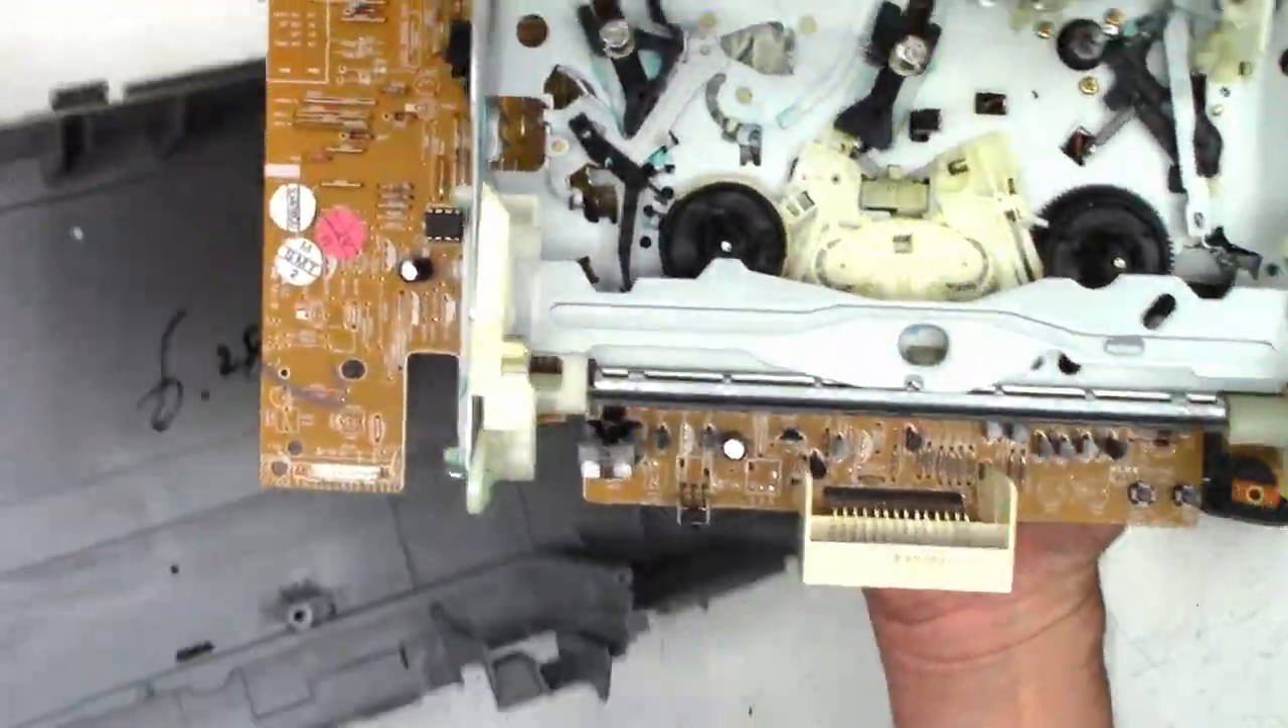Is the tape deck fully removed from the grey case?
Yes.